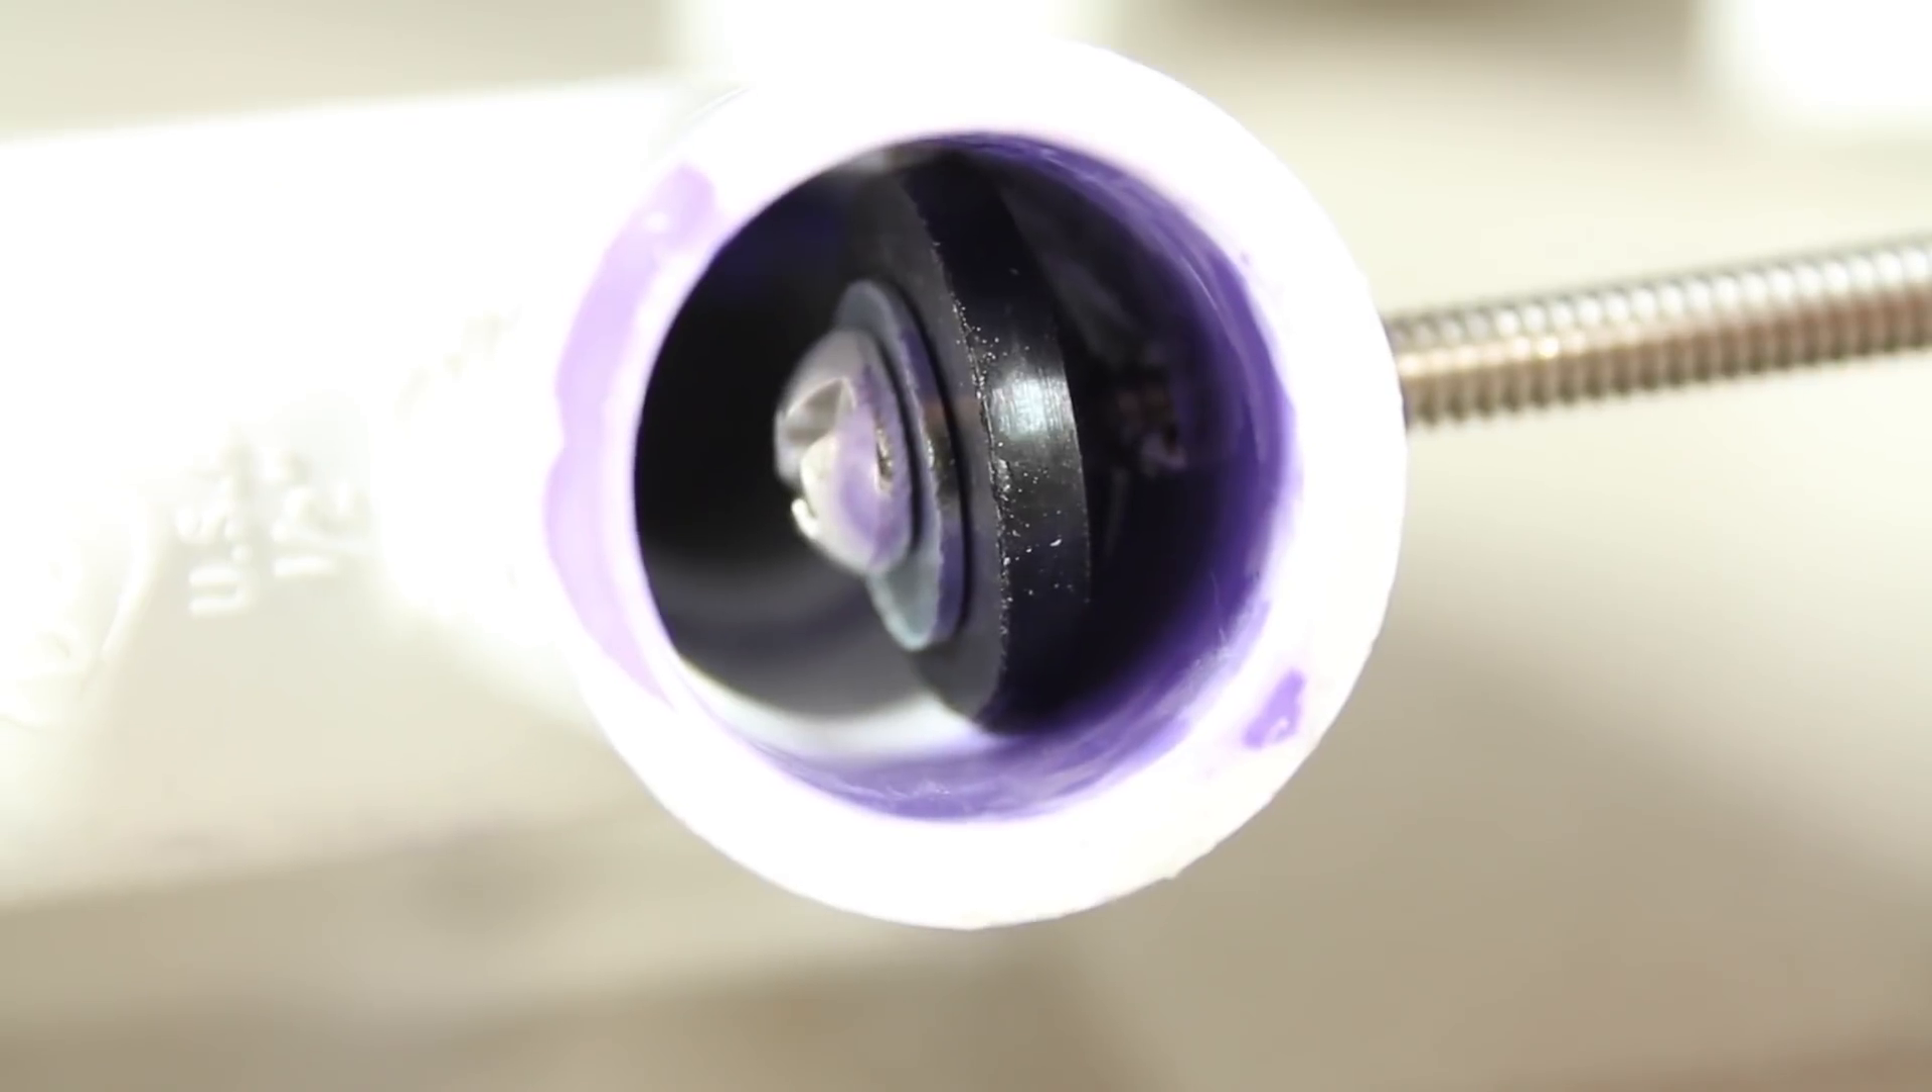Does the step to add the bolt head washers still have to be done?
No.